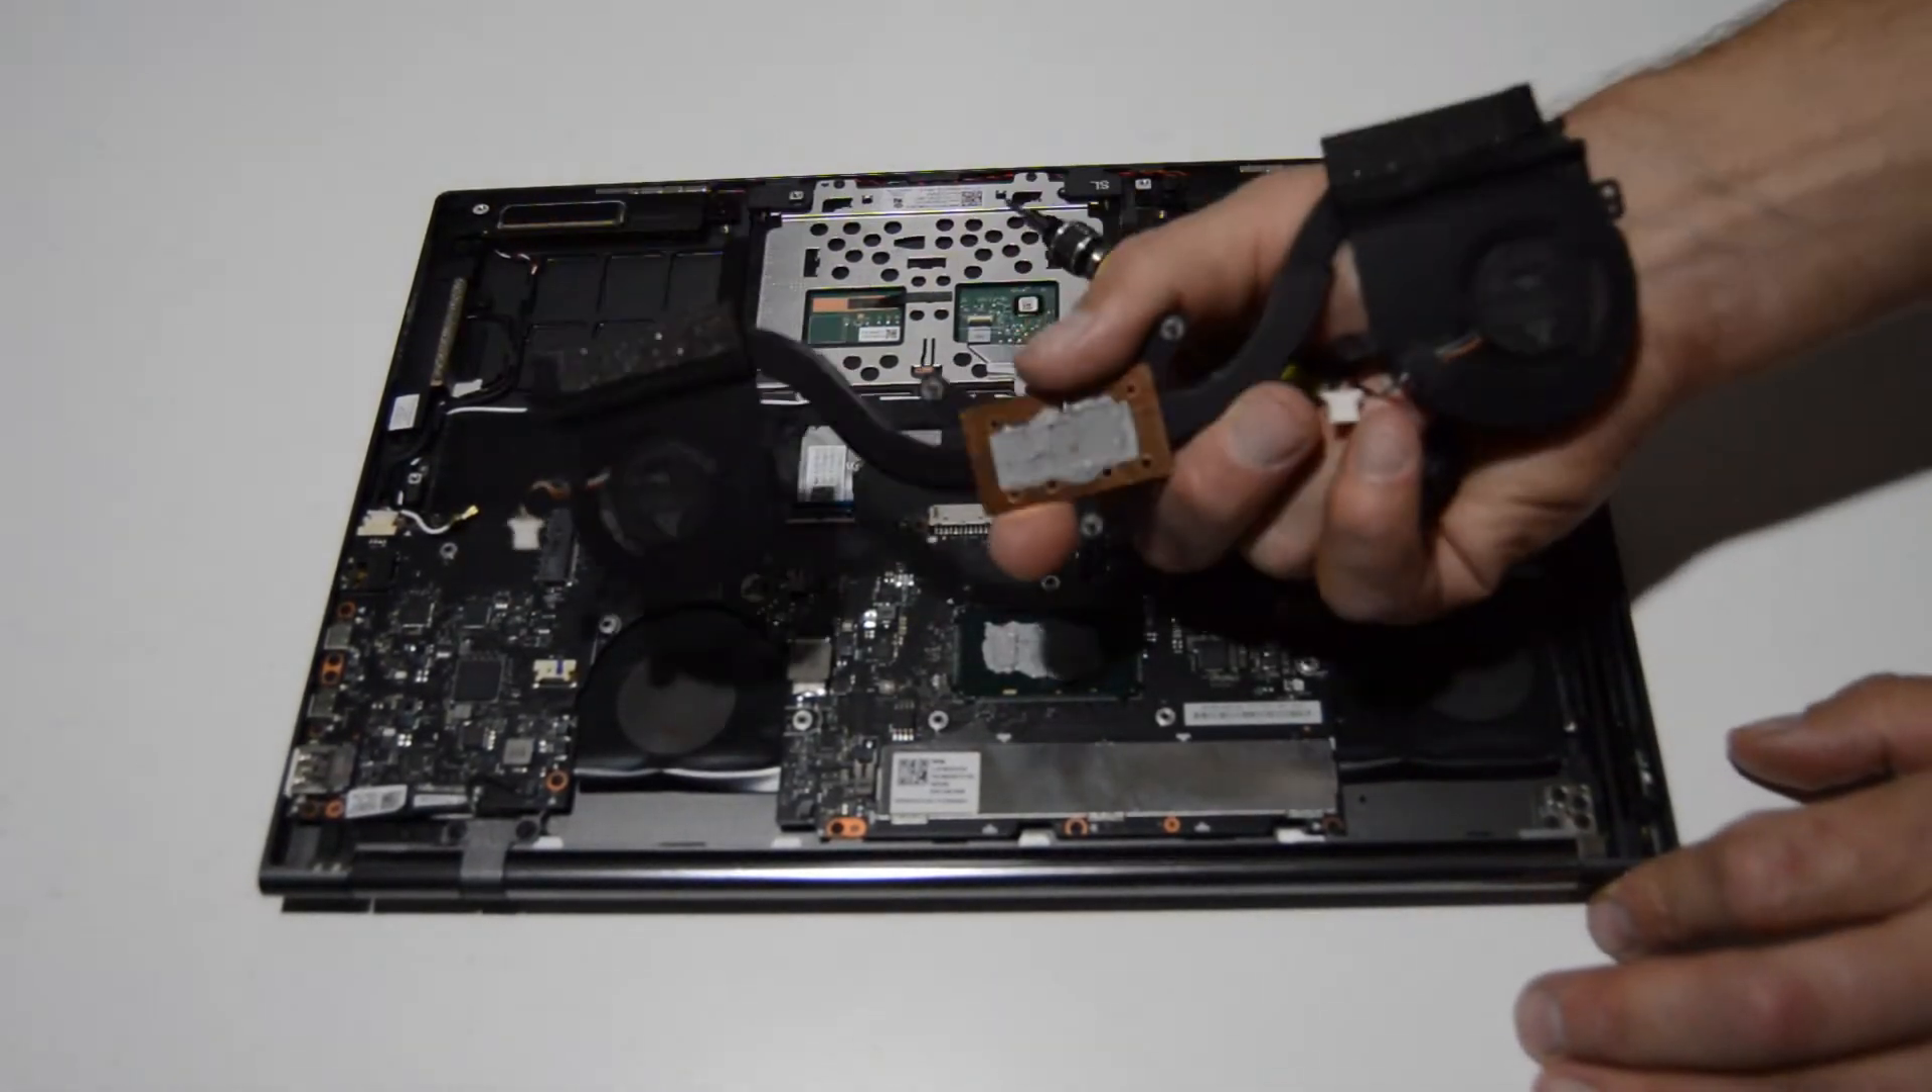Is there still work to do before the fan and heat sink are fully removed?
No.